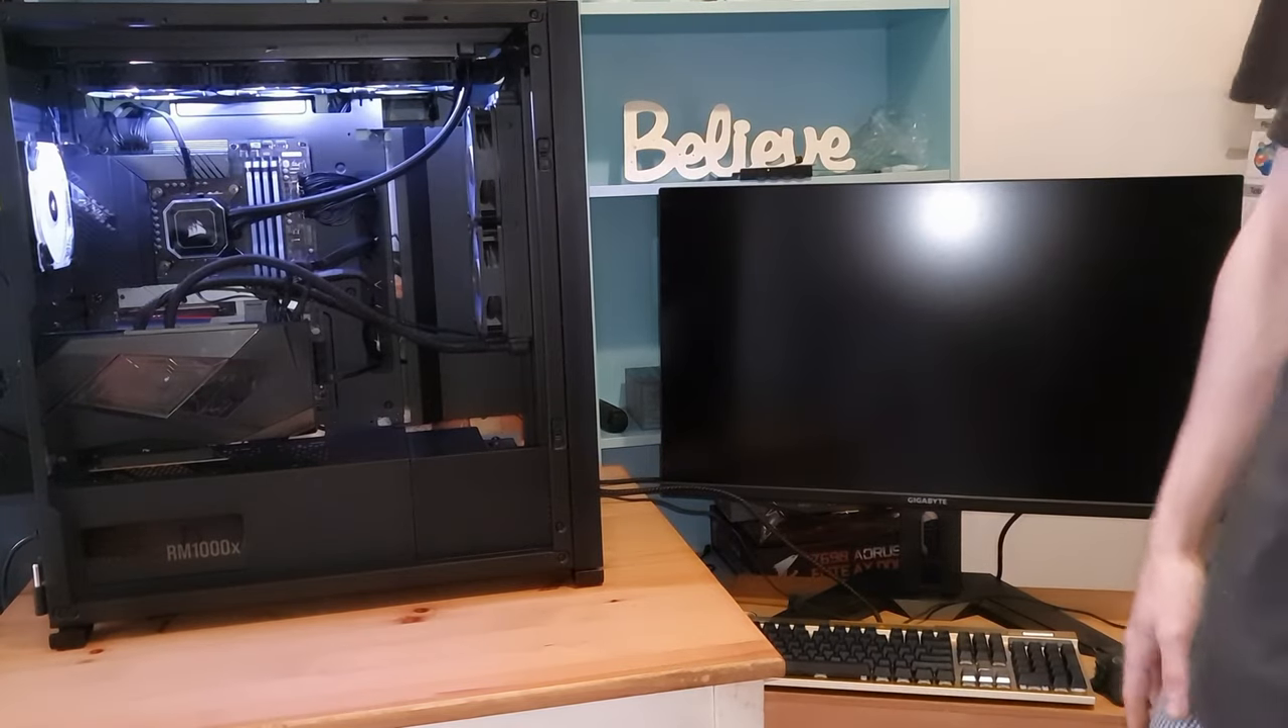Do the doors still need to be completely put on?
Yes.